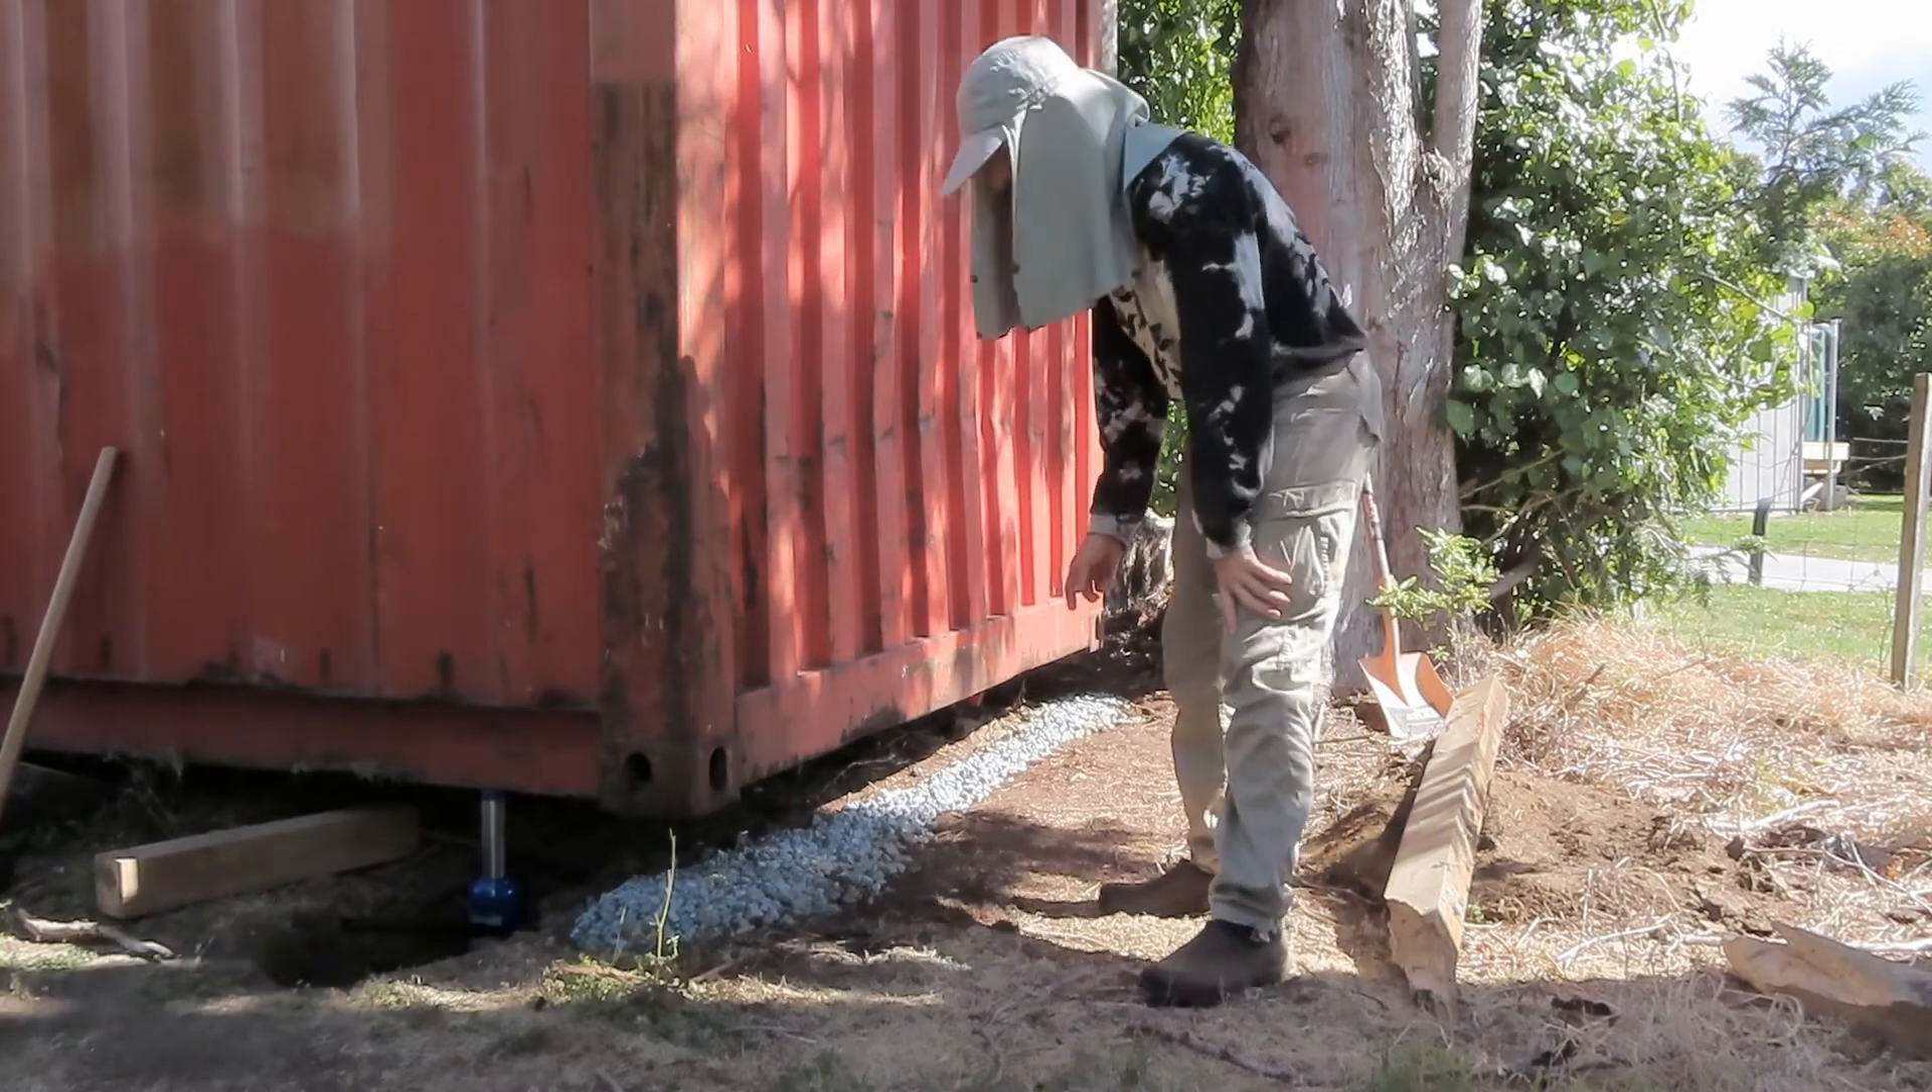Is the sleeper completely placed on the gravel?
No.